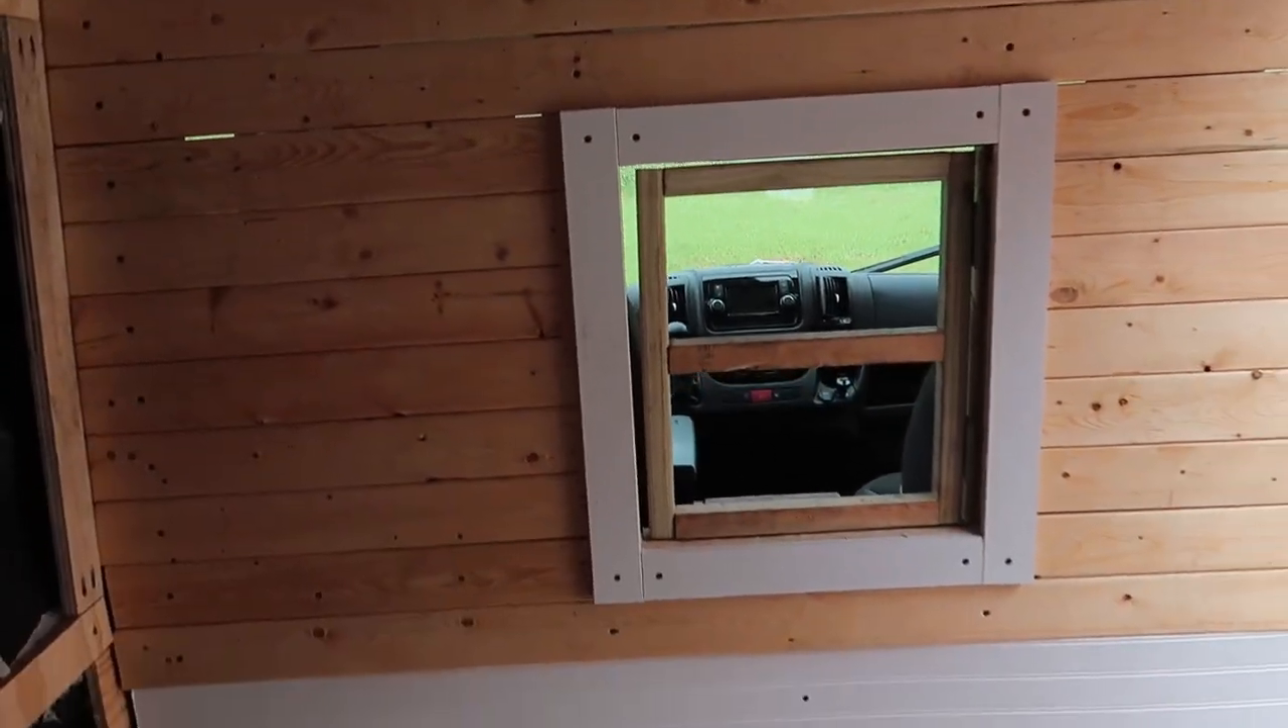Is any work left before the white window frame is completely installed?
No.